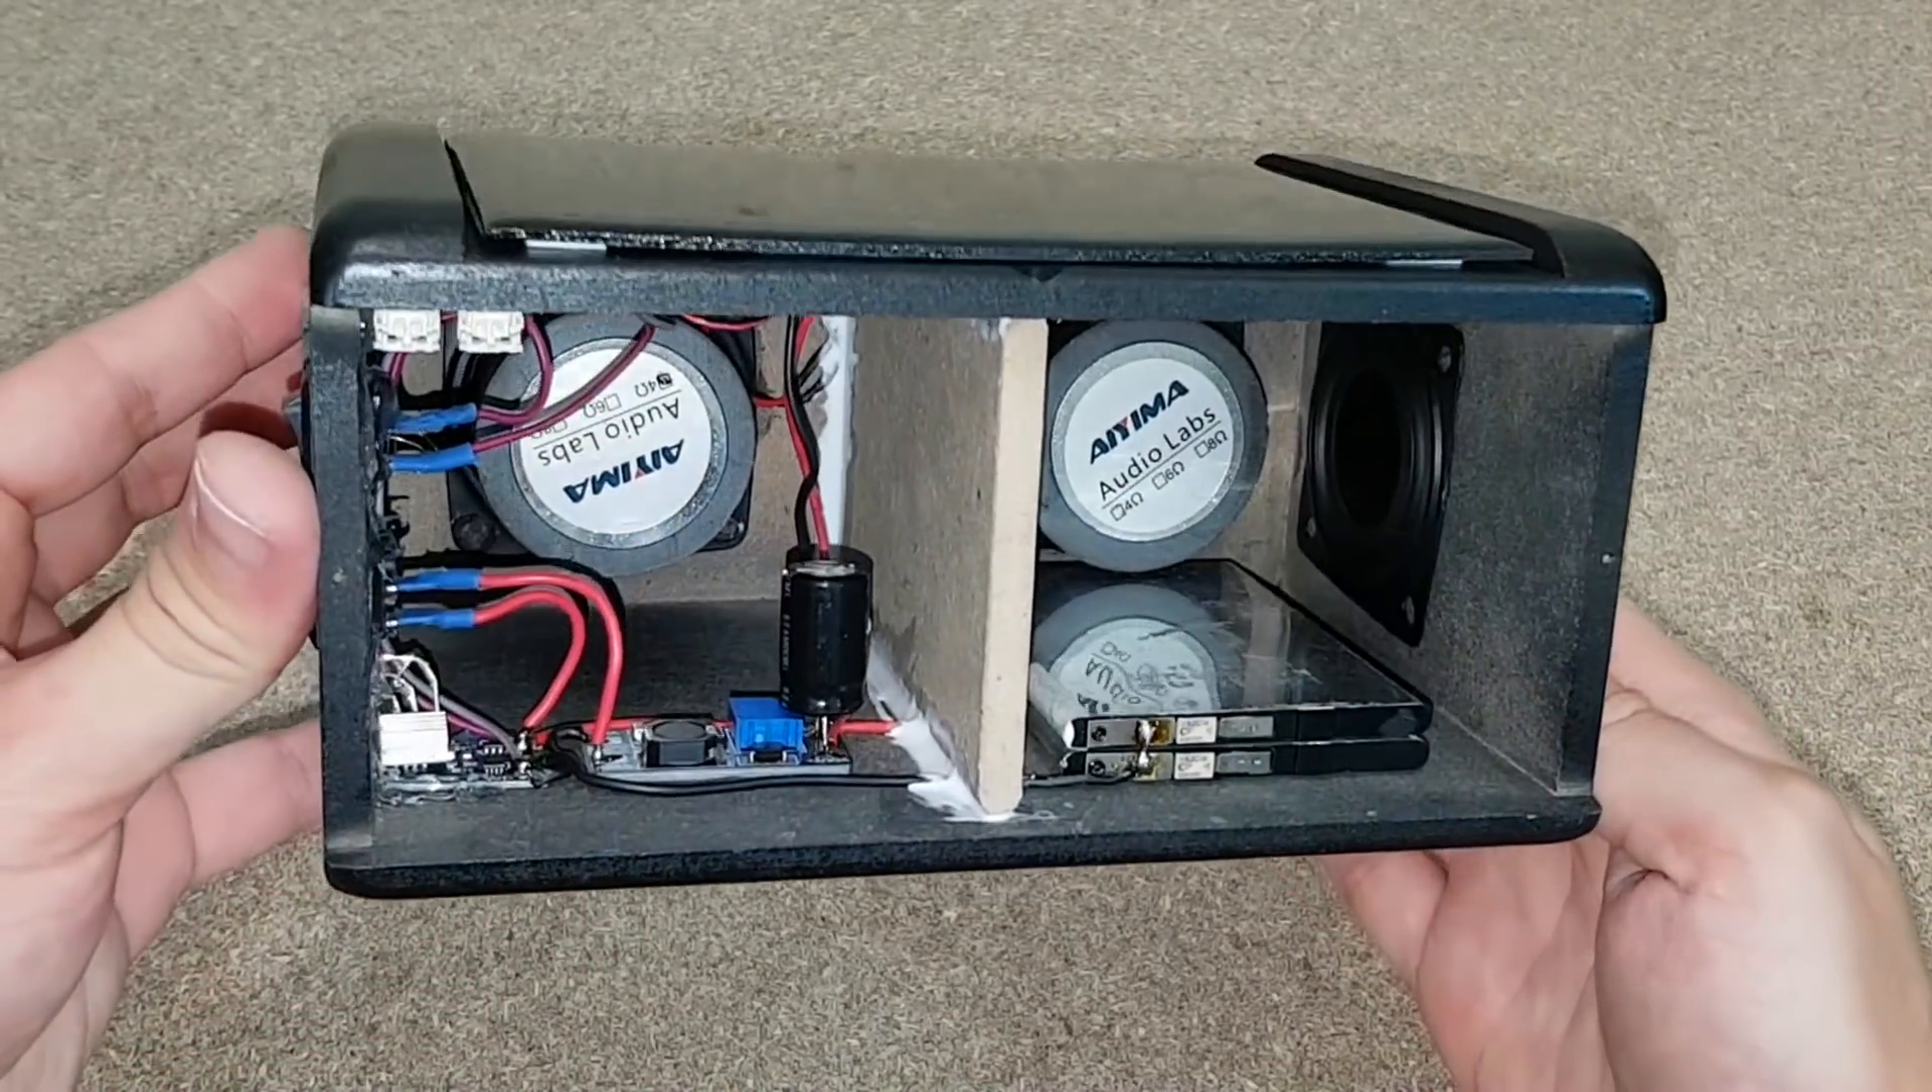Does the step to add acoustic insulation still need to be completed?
Yes.